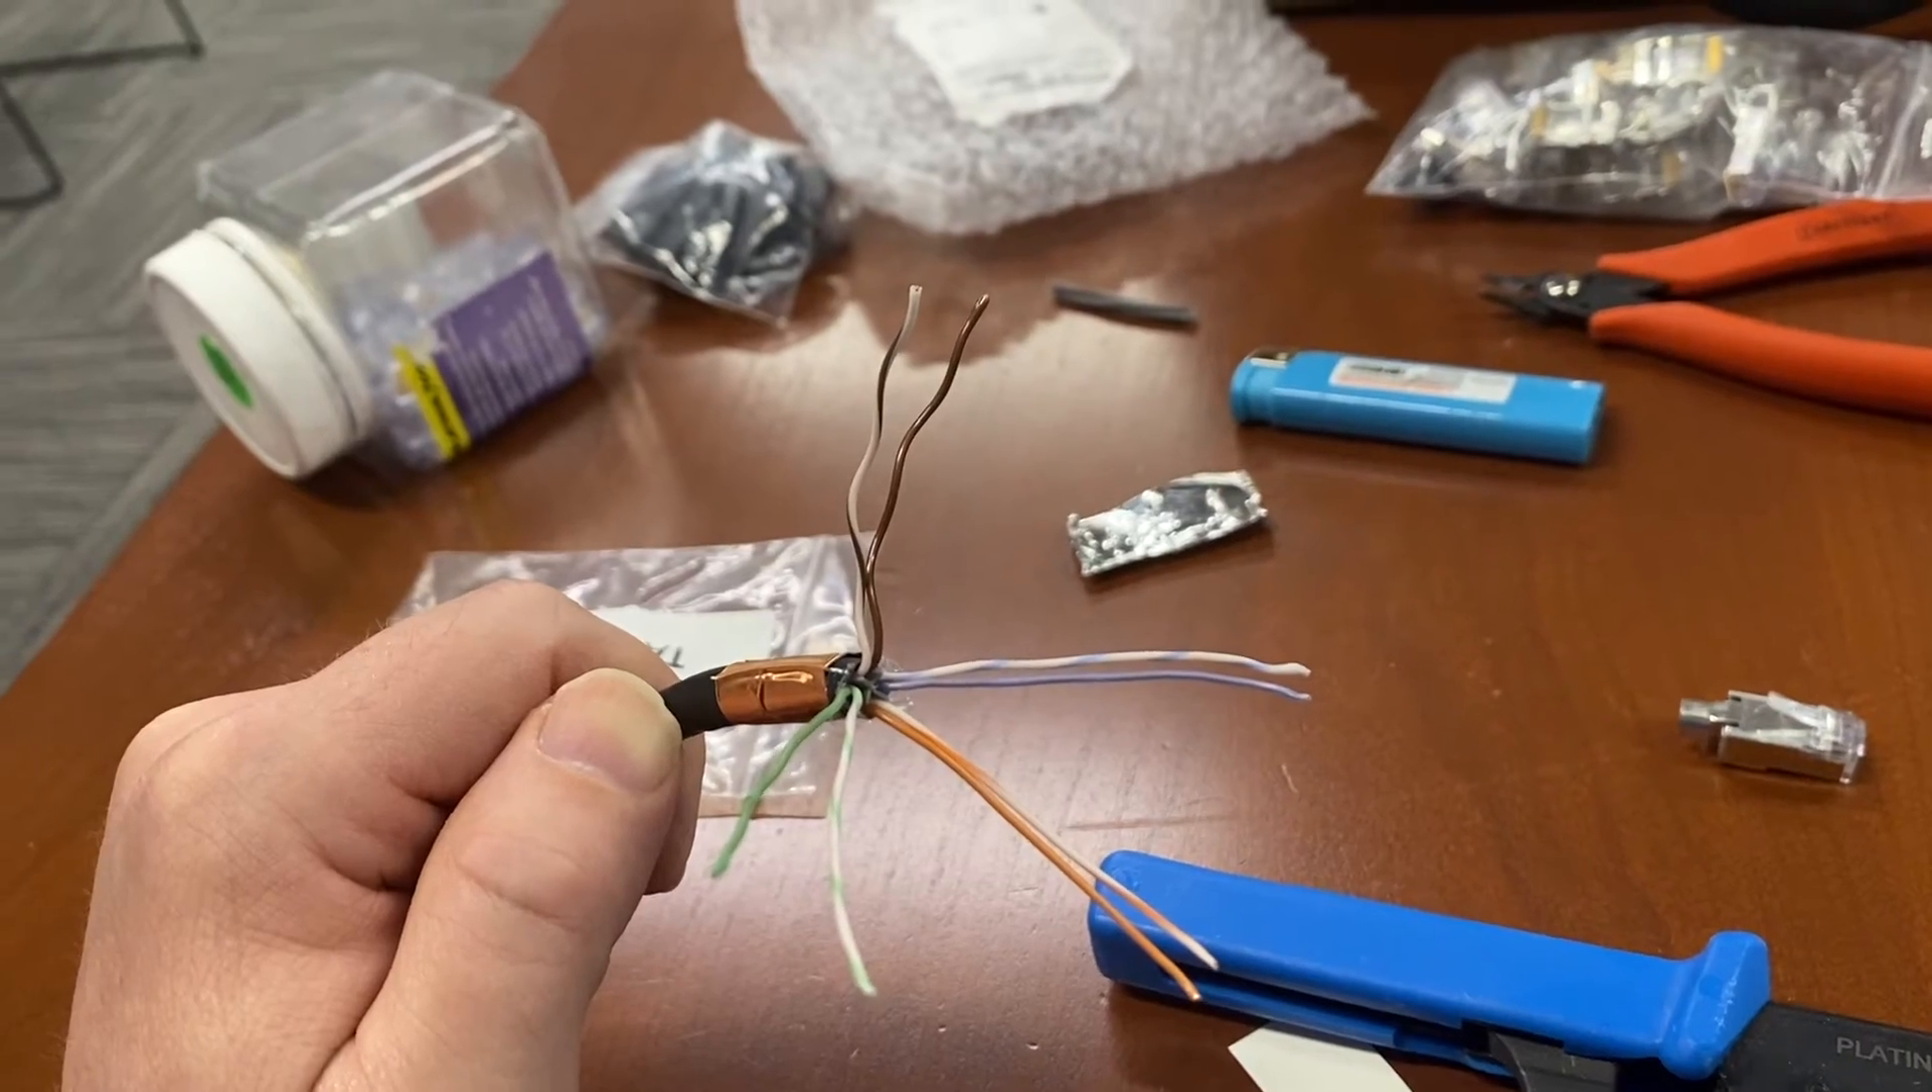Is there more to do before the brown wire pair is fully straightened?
Yes.